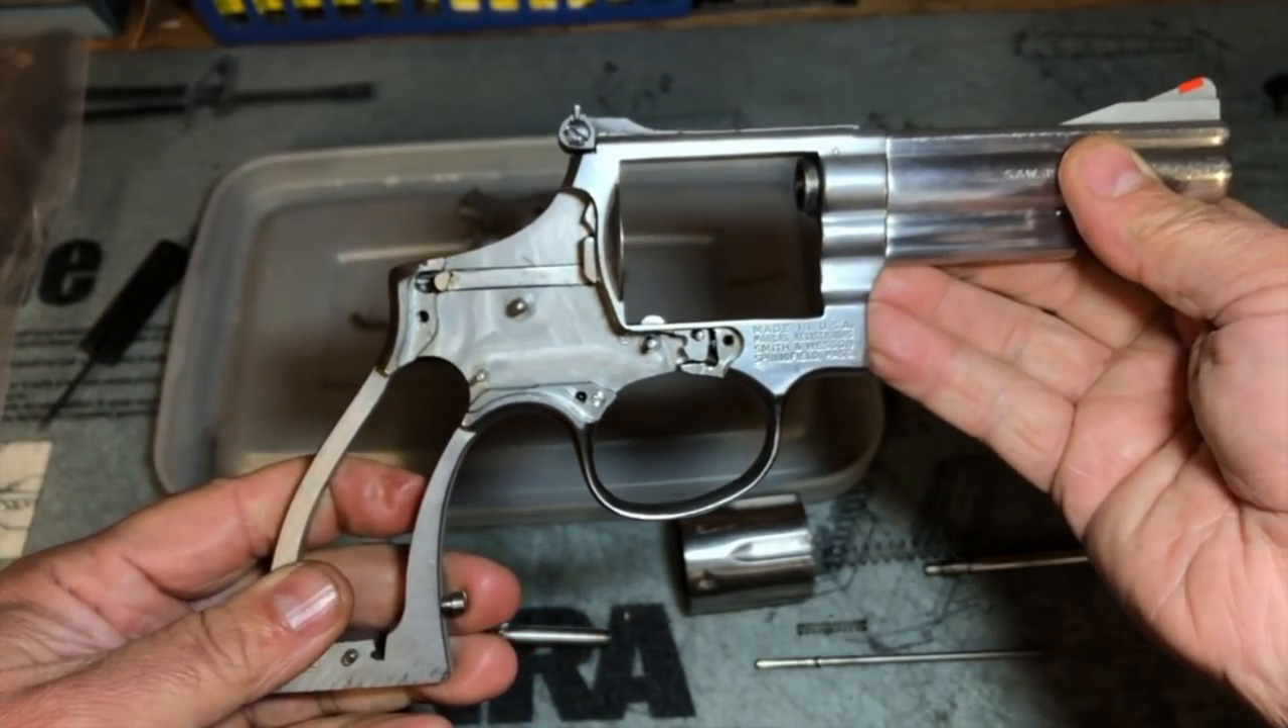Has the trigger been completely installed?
No.